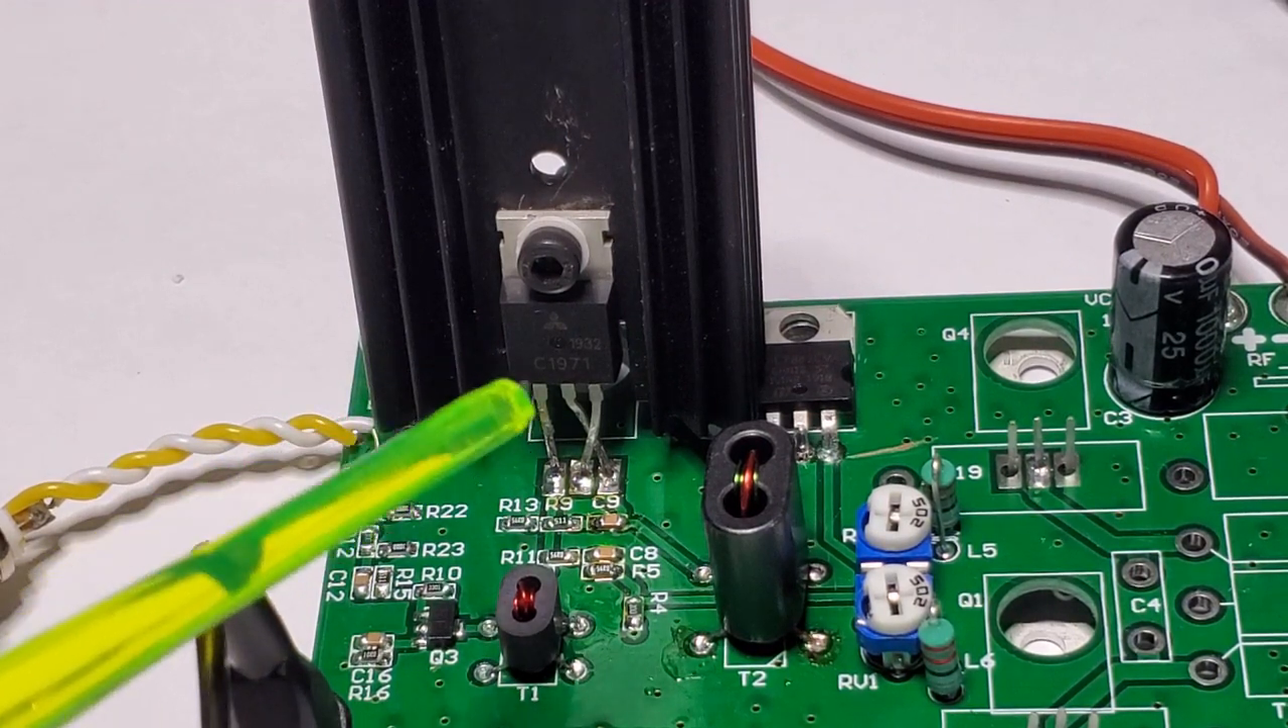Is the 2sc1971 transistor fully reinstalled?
Yes.